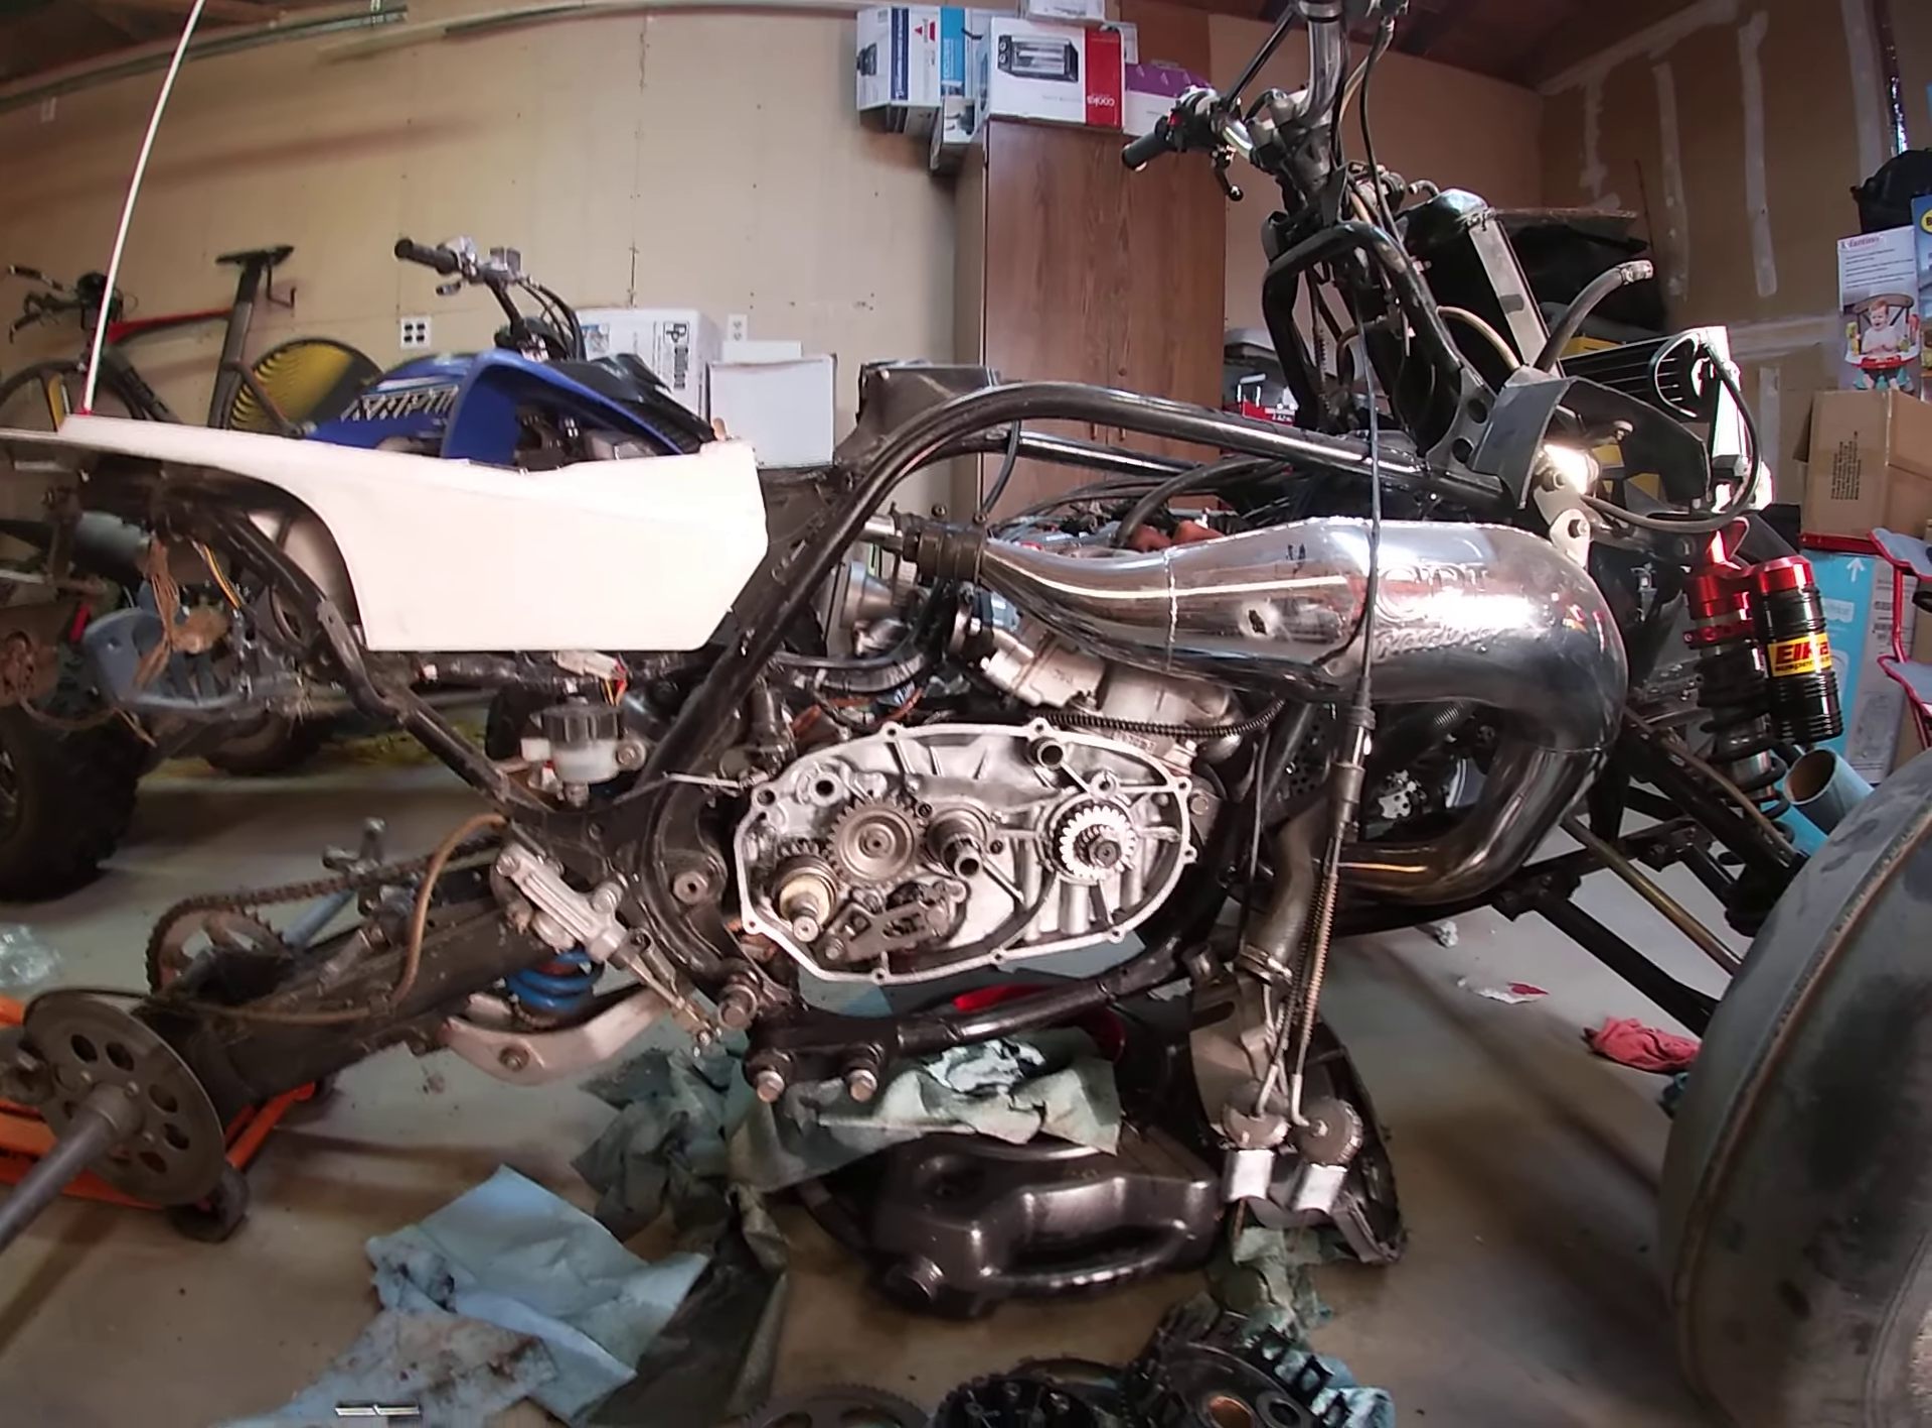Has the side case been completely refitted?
No.